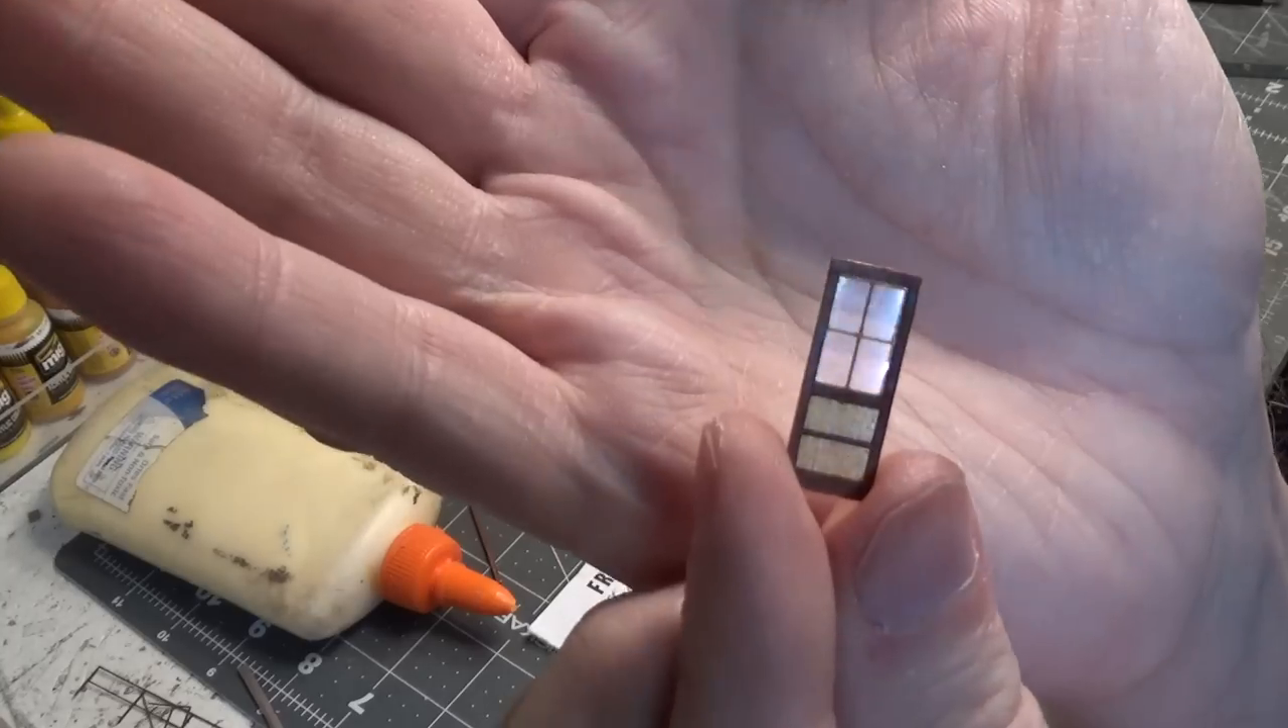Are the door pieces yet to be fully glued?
No.